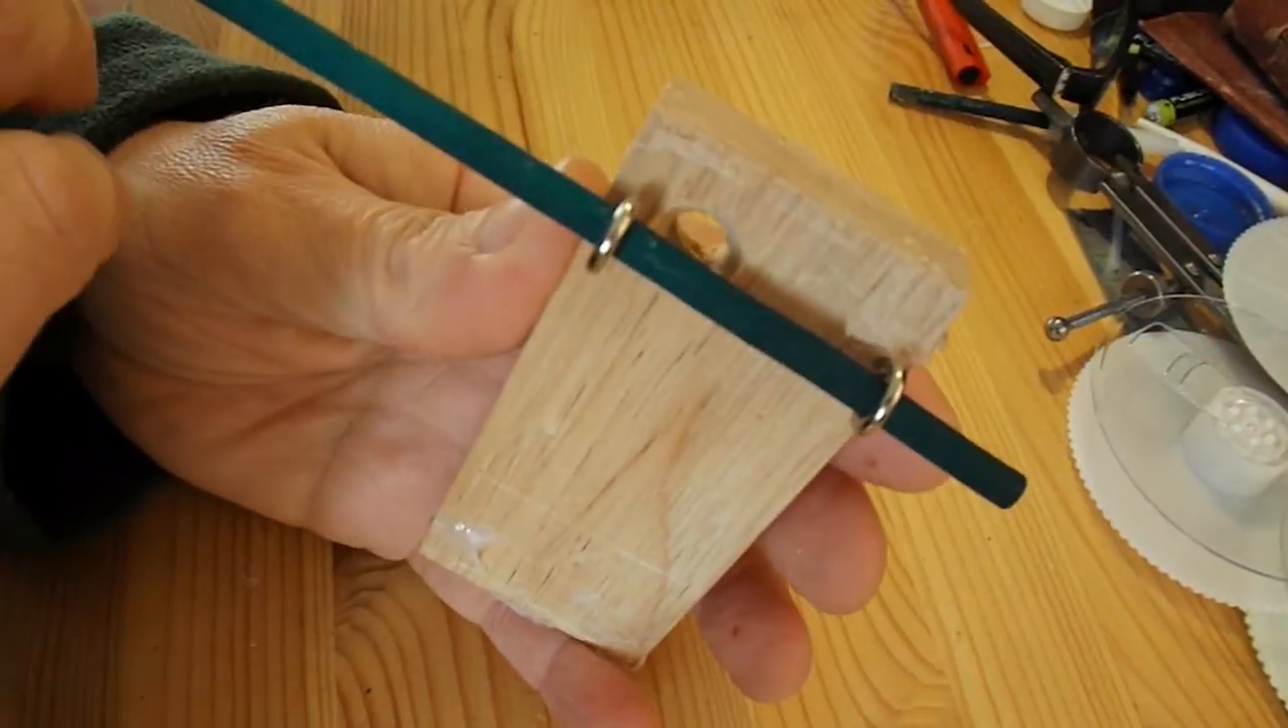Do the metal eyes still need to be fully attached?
No.